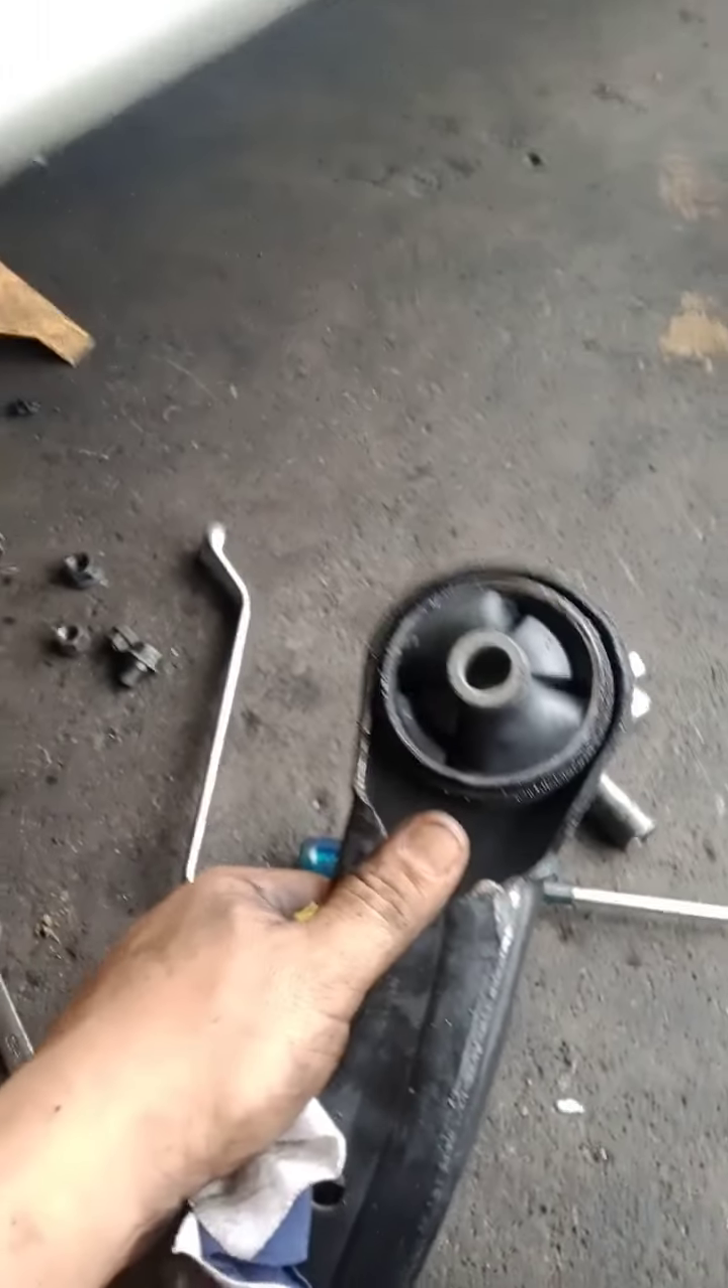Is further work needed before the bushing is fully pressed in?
No.